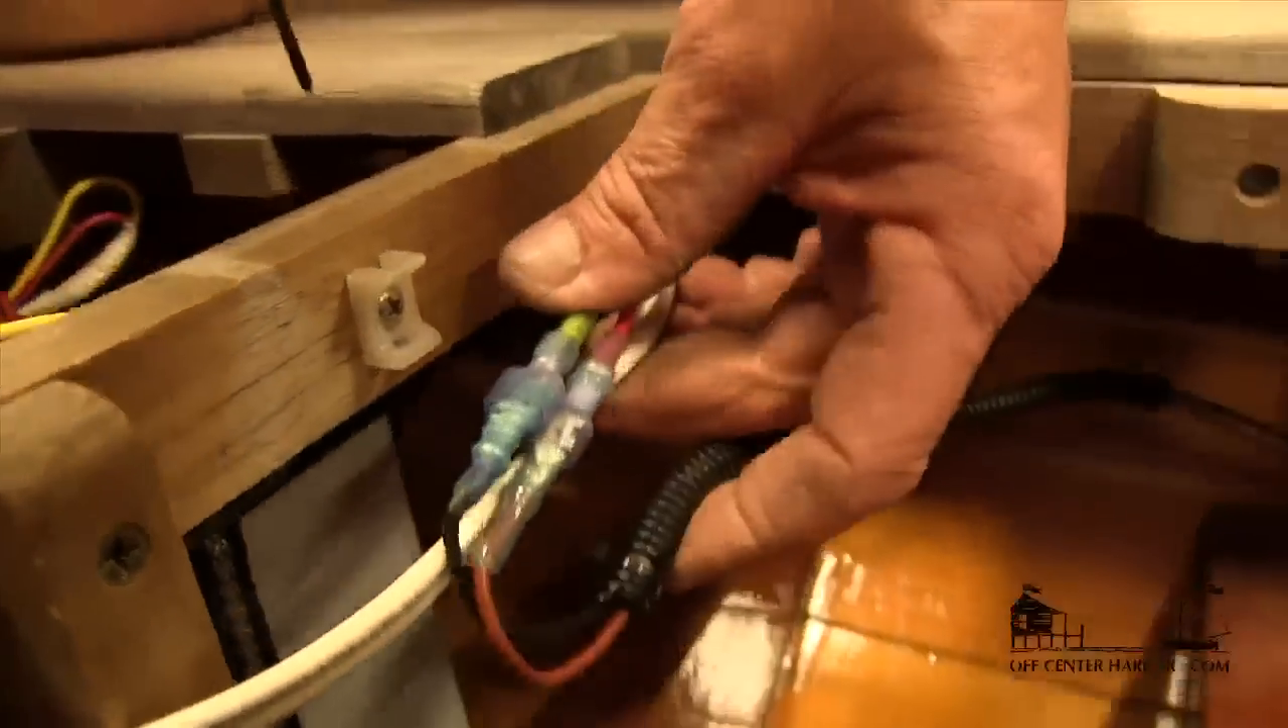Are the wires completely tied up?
No.